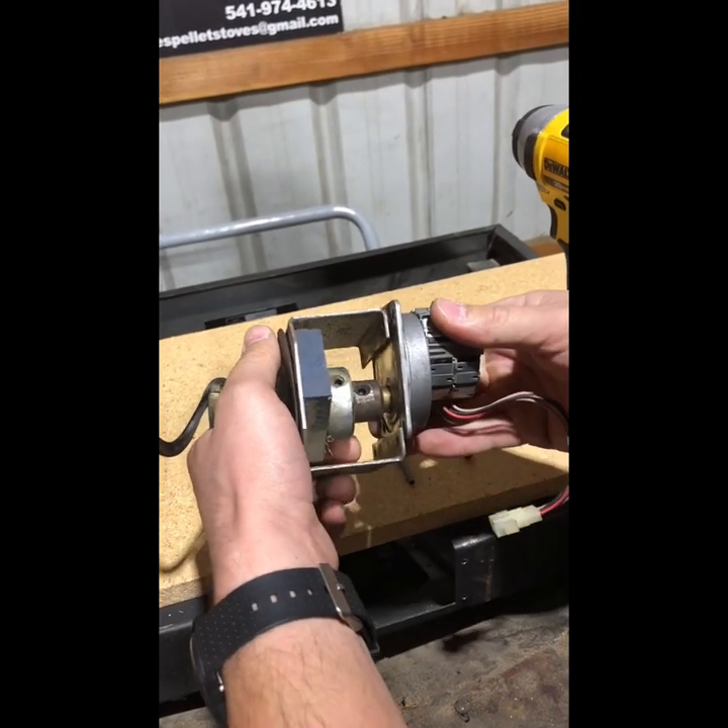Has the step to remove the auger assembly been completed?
Yes.